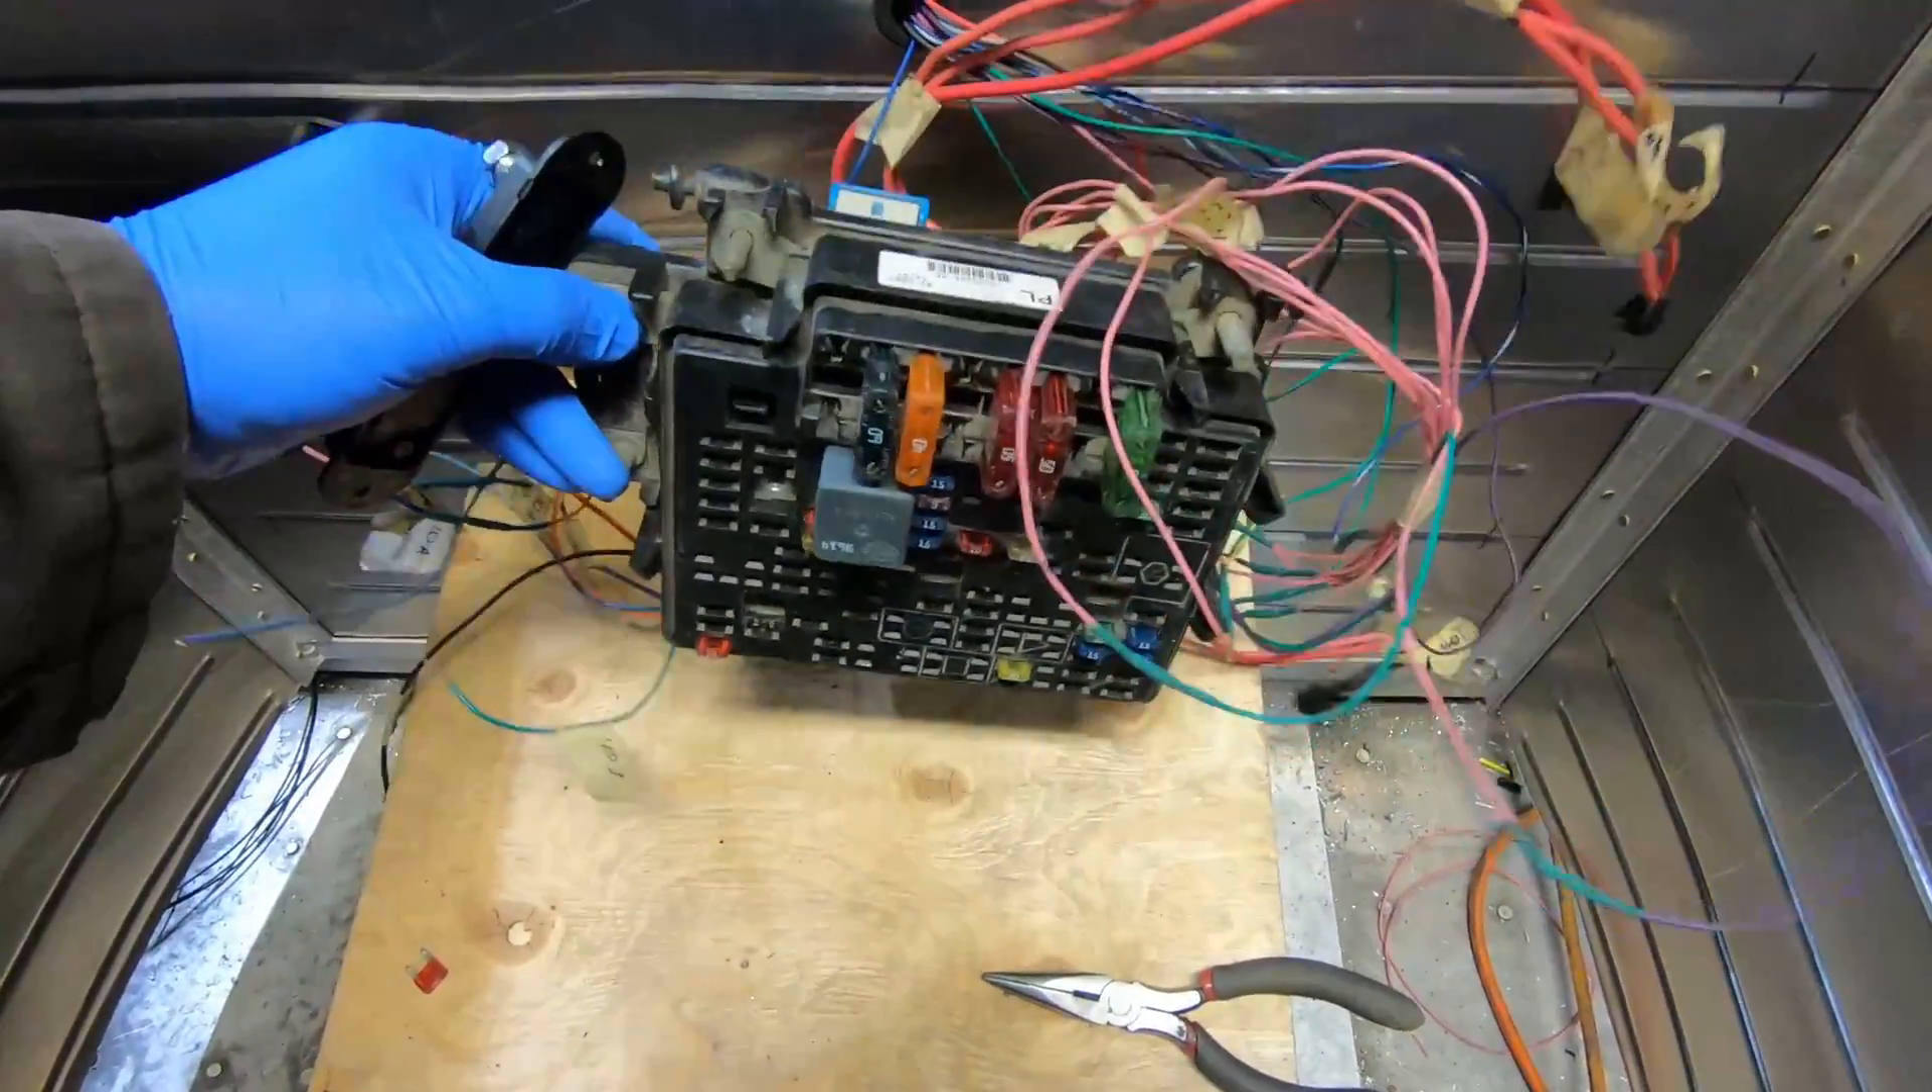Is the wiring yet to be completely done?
Yes.